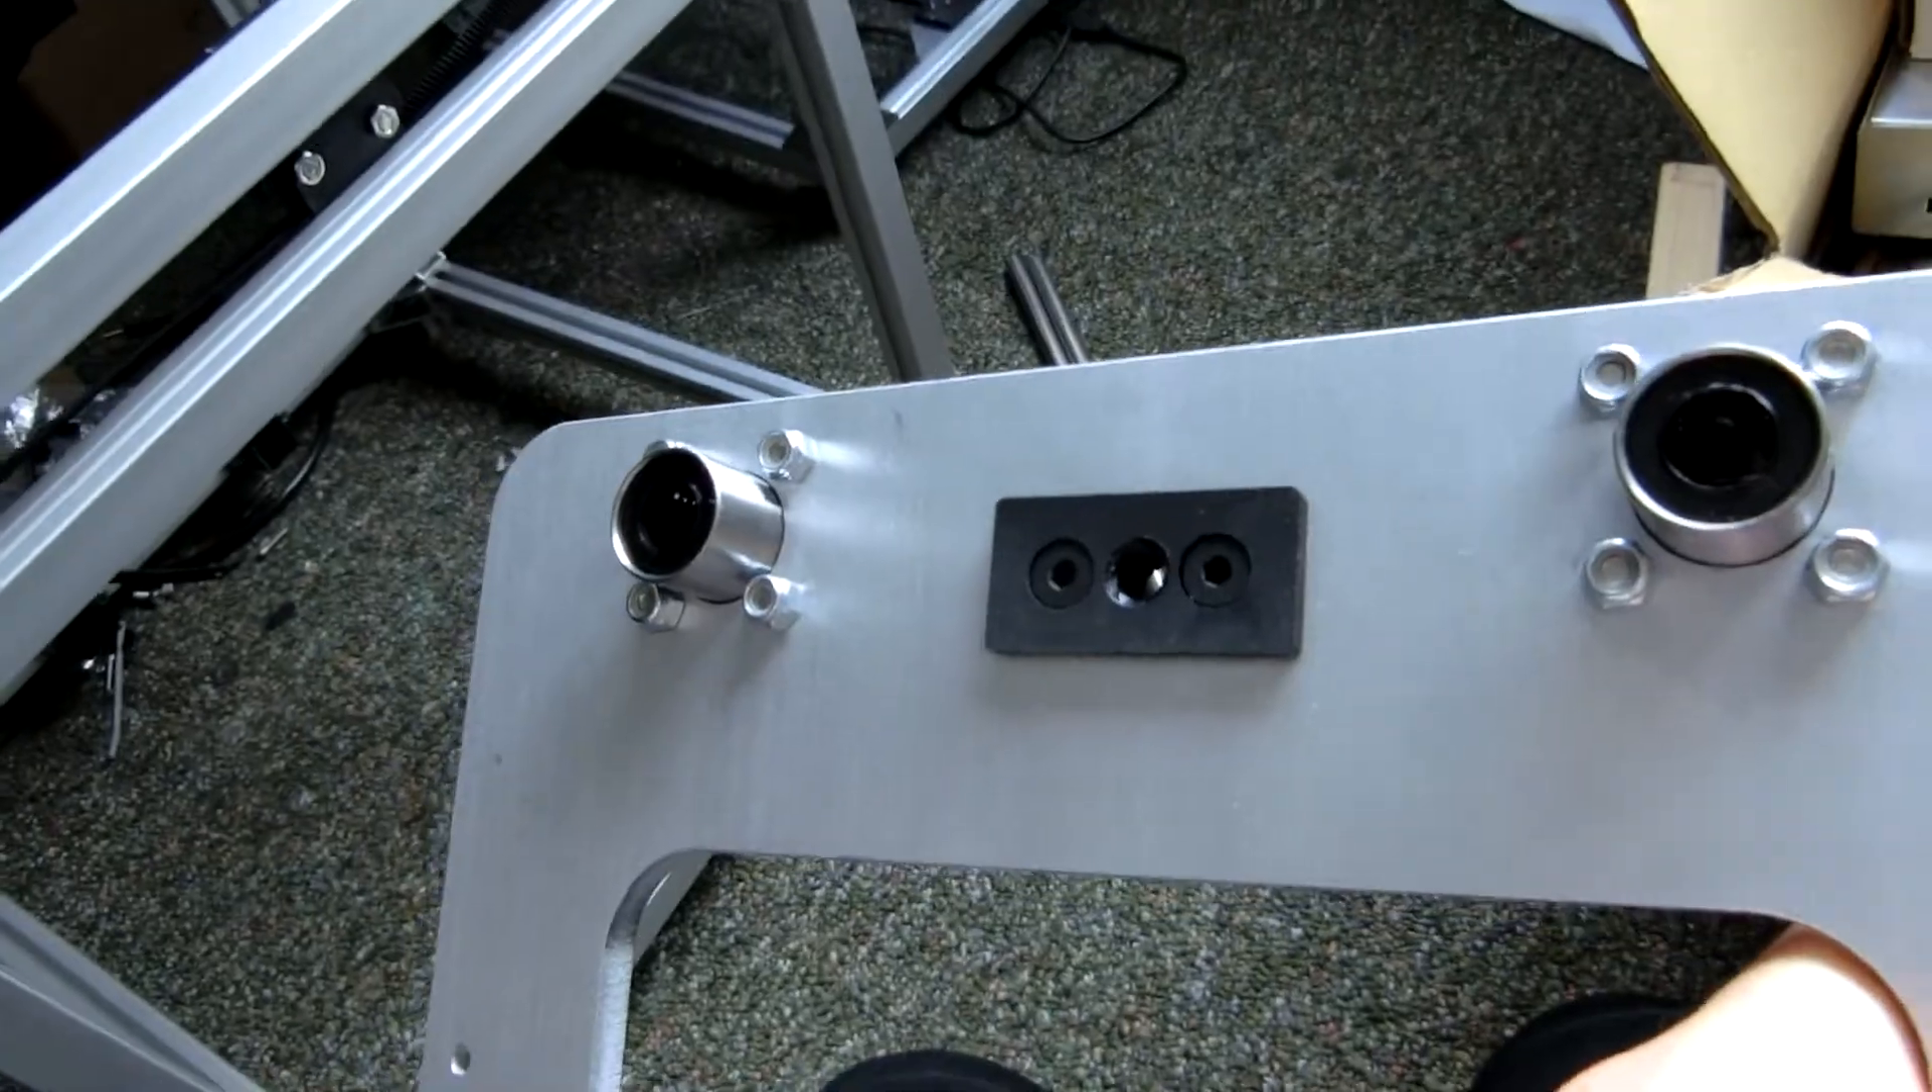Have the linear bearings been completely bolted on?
Yes.